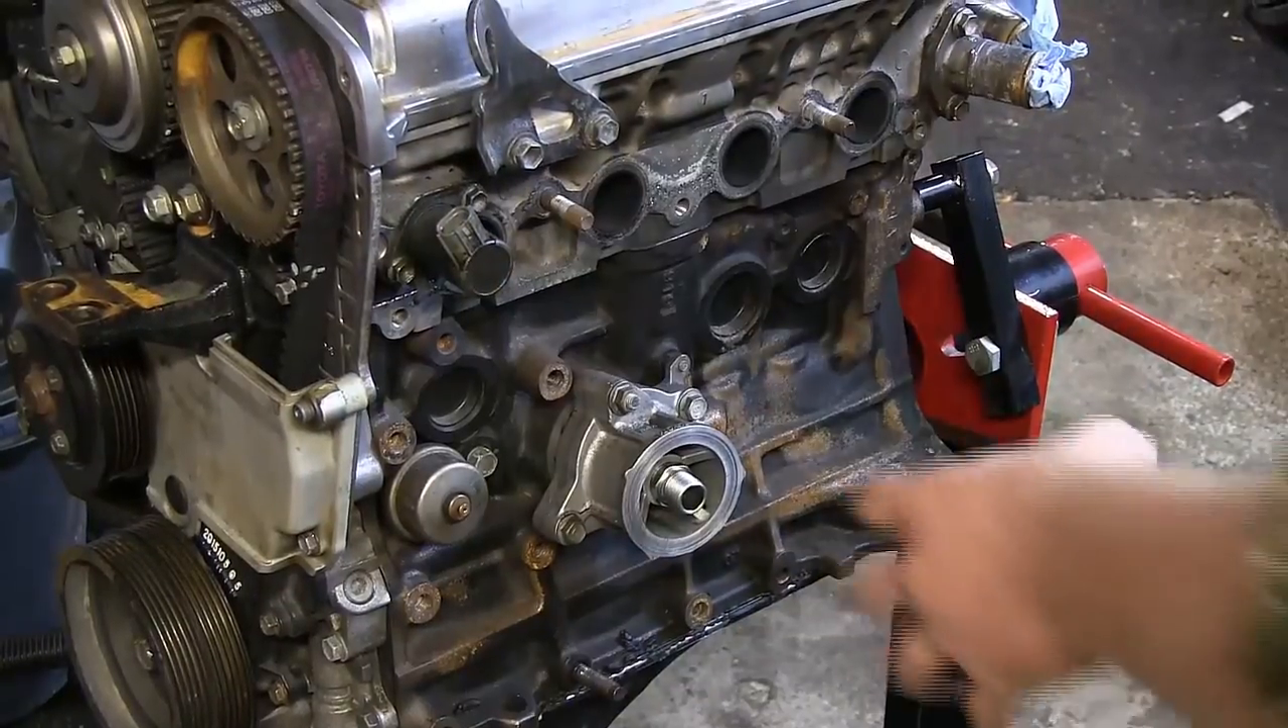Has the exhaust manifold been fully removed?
Yes.